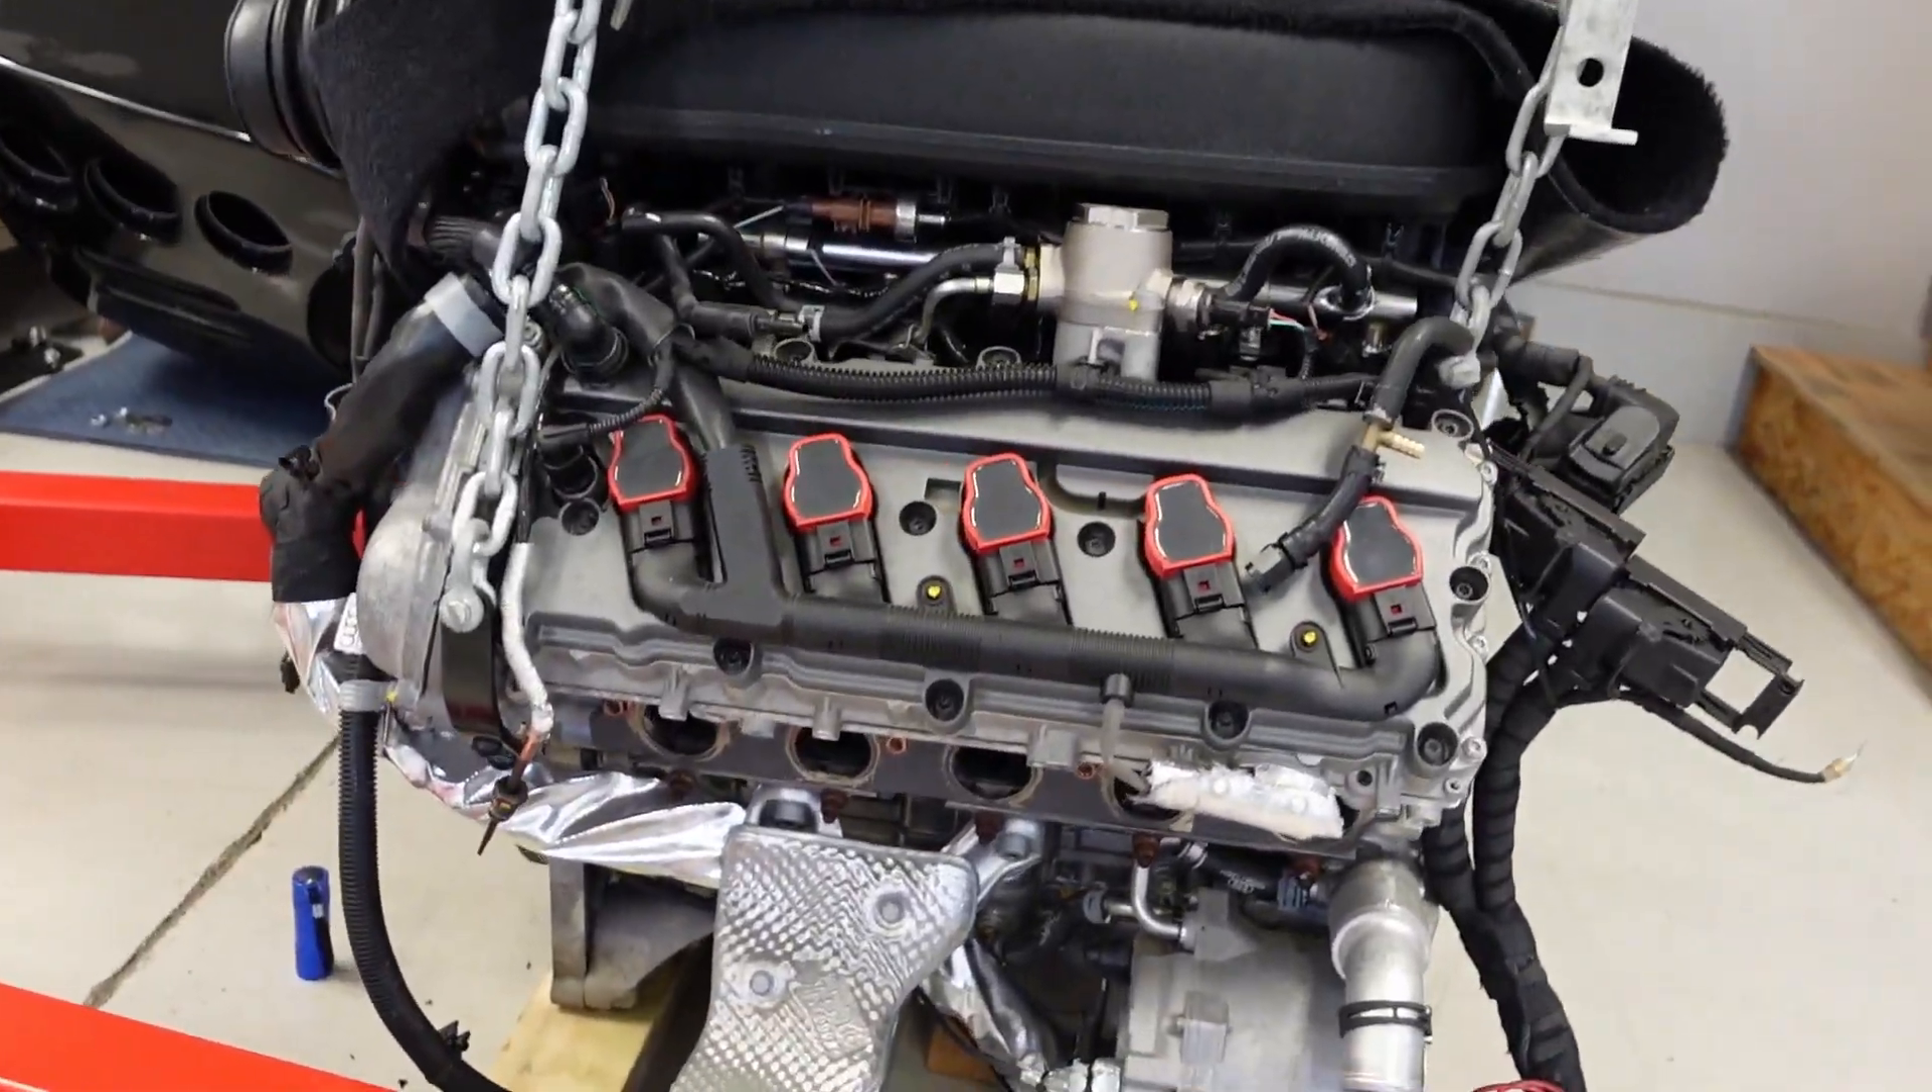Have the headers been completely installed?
No.